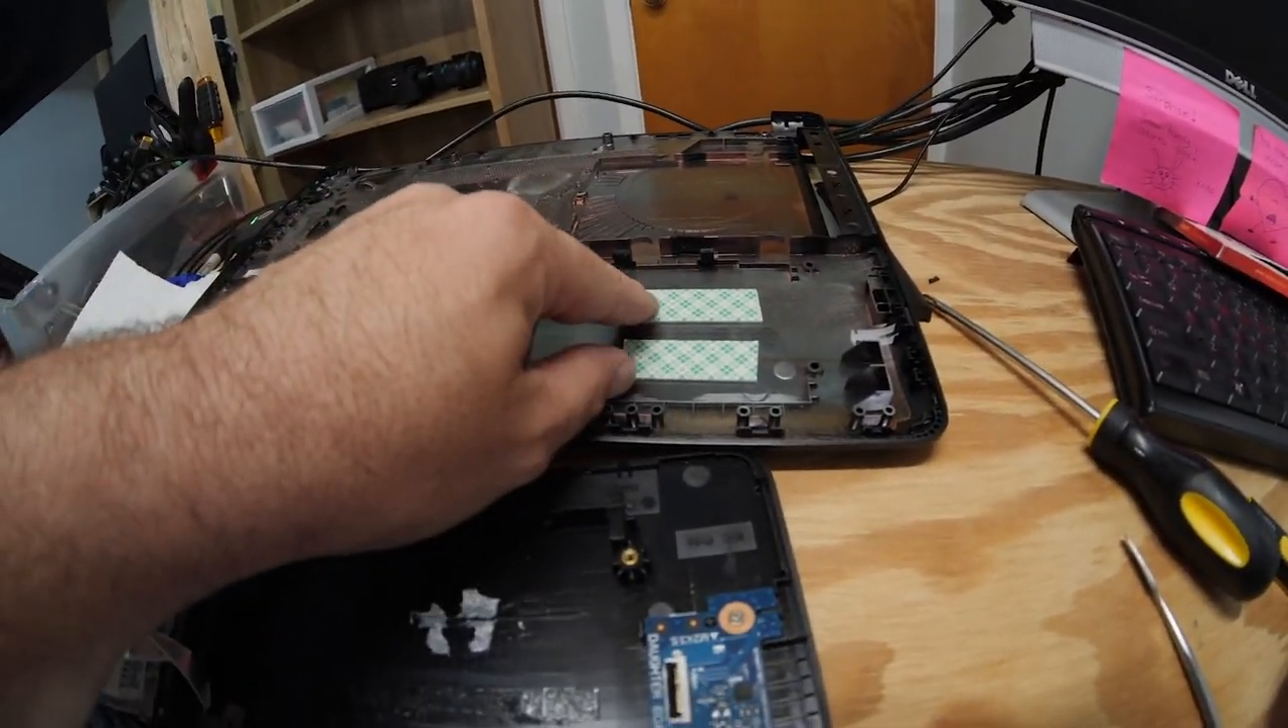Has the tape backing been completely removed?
No.